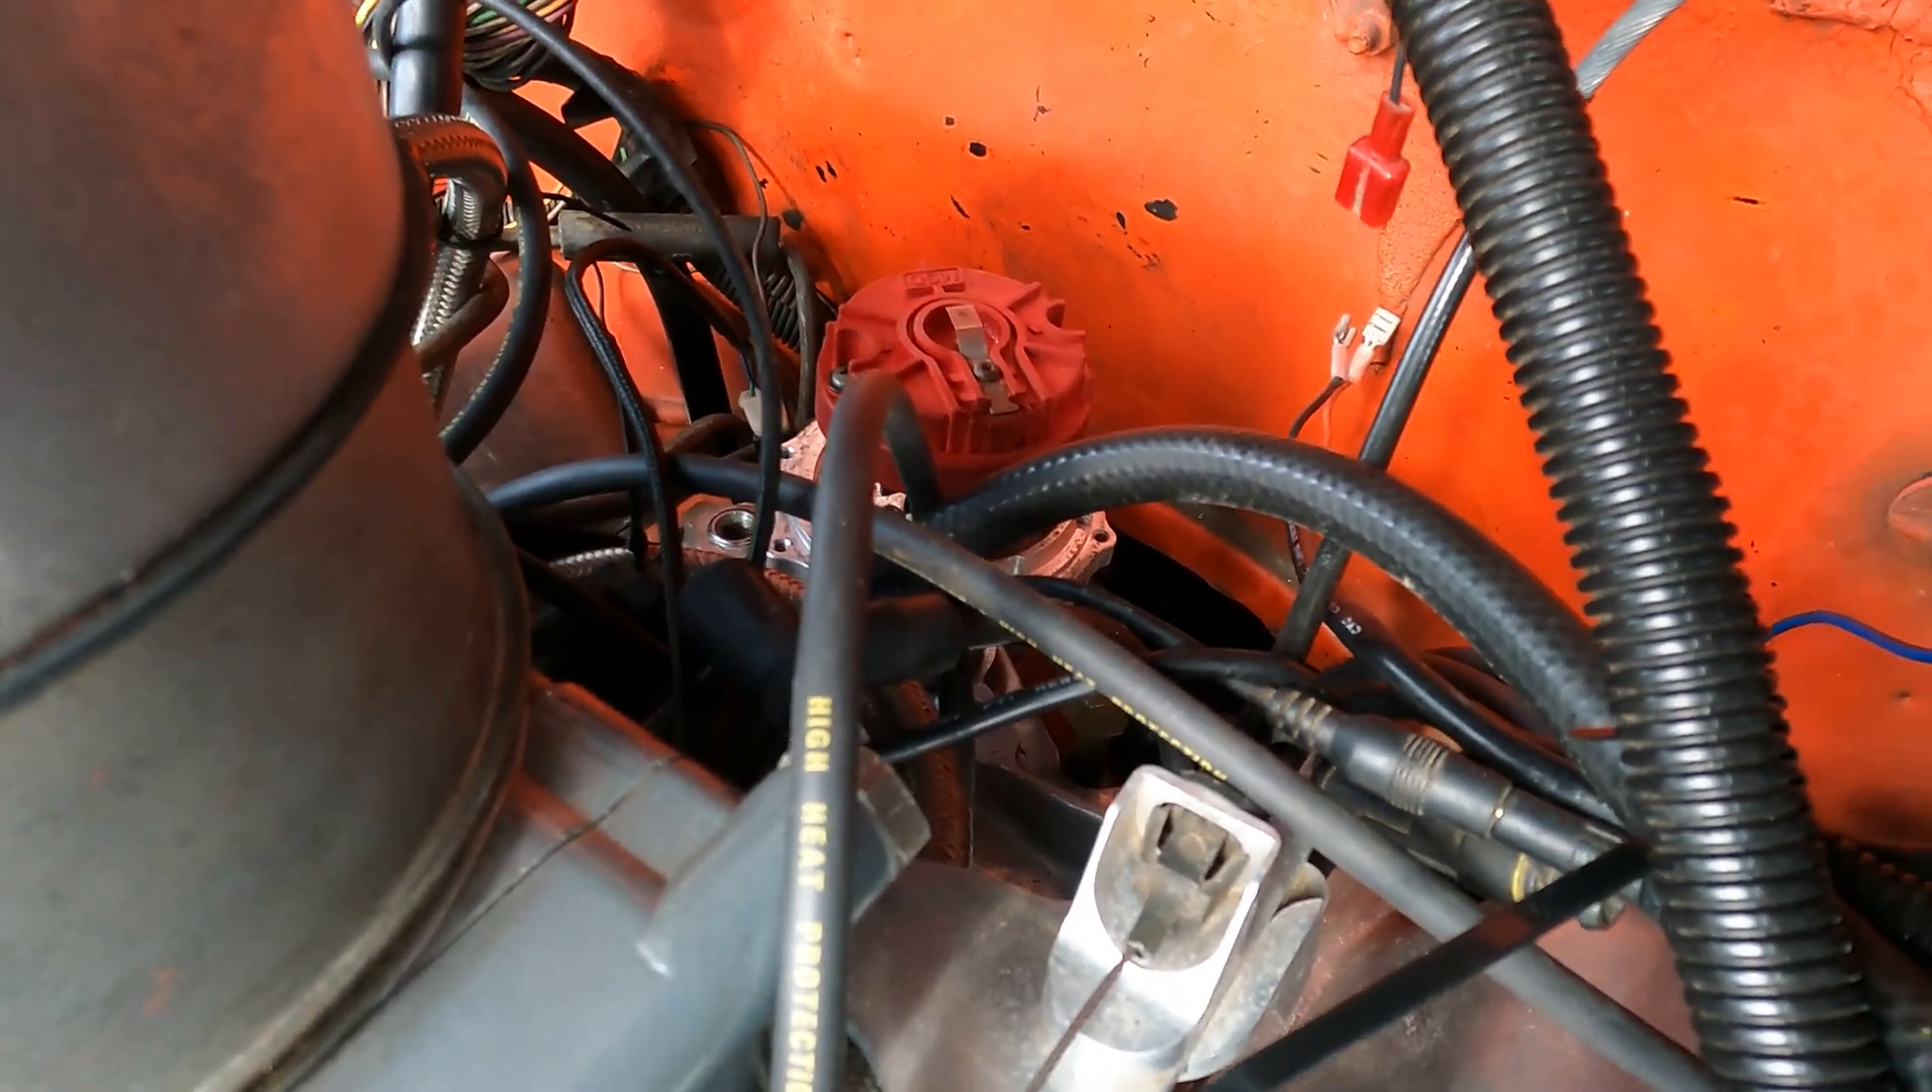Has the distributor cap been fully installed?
No.